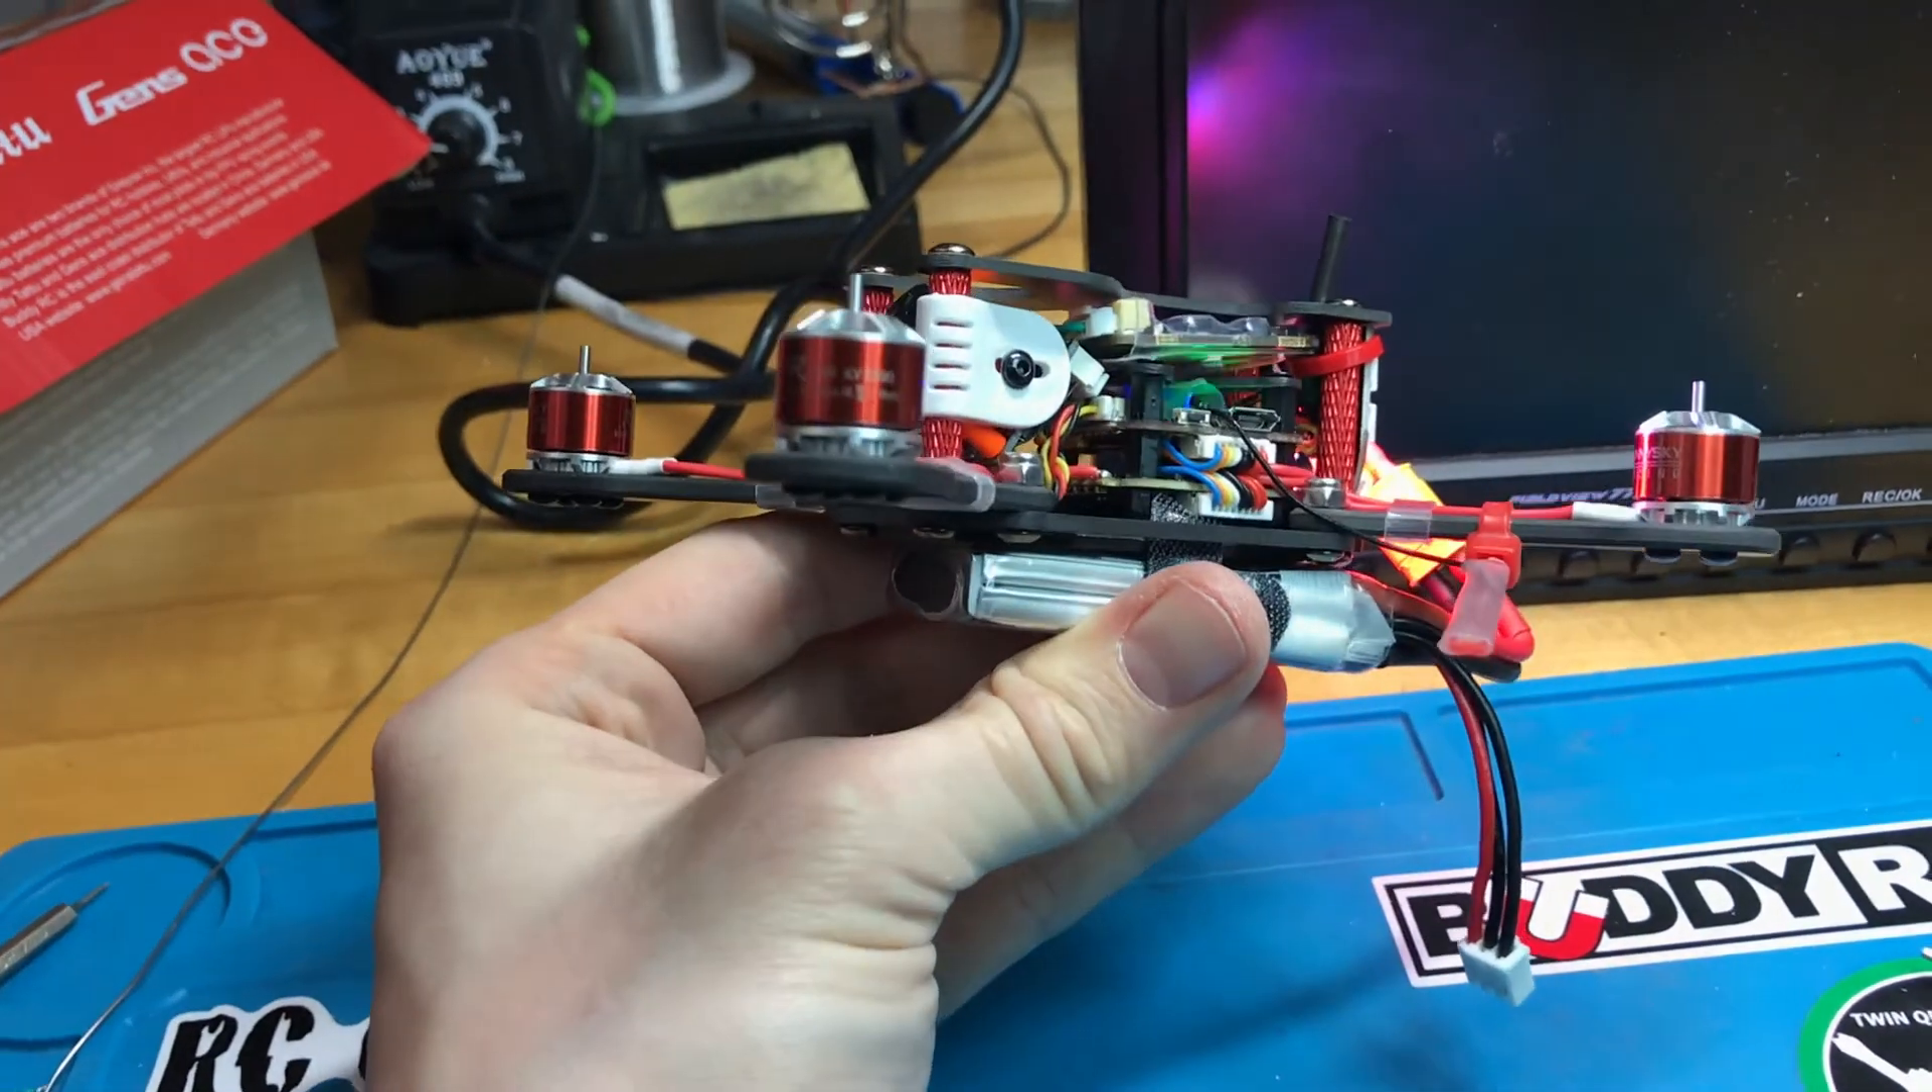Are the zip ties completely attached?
Yes.